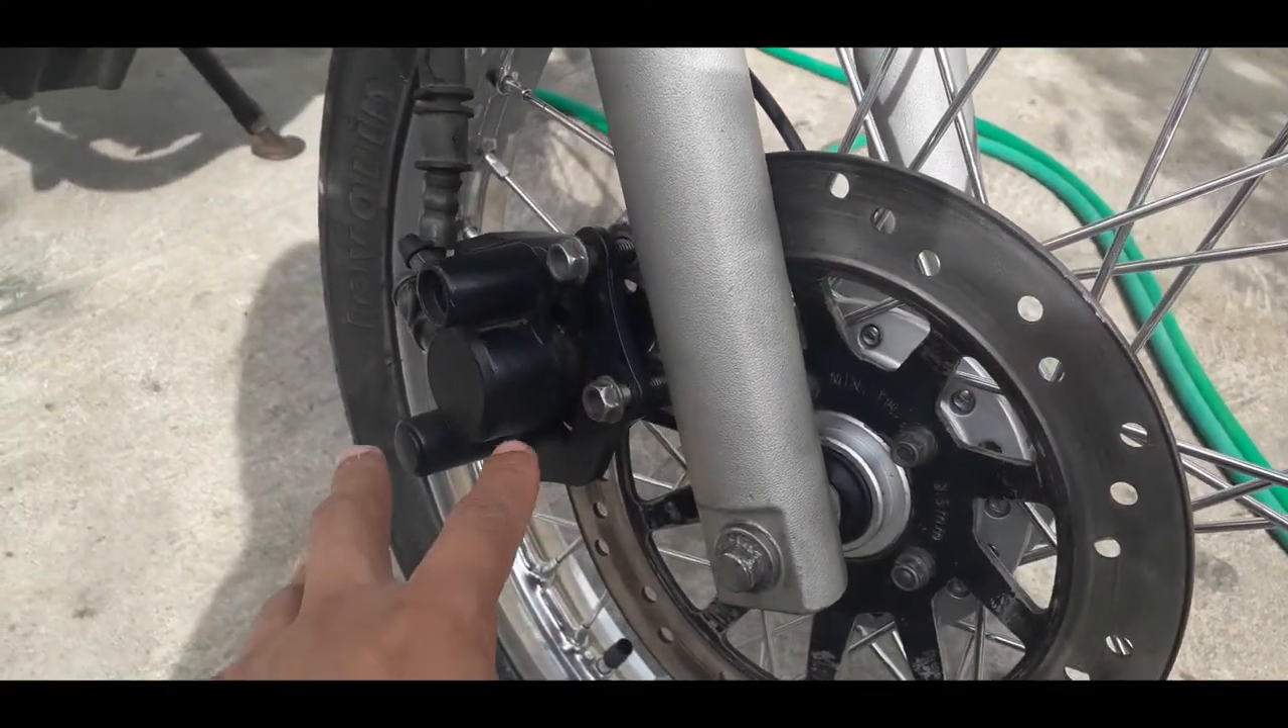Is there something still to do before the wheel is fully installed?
No.